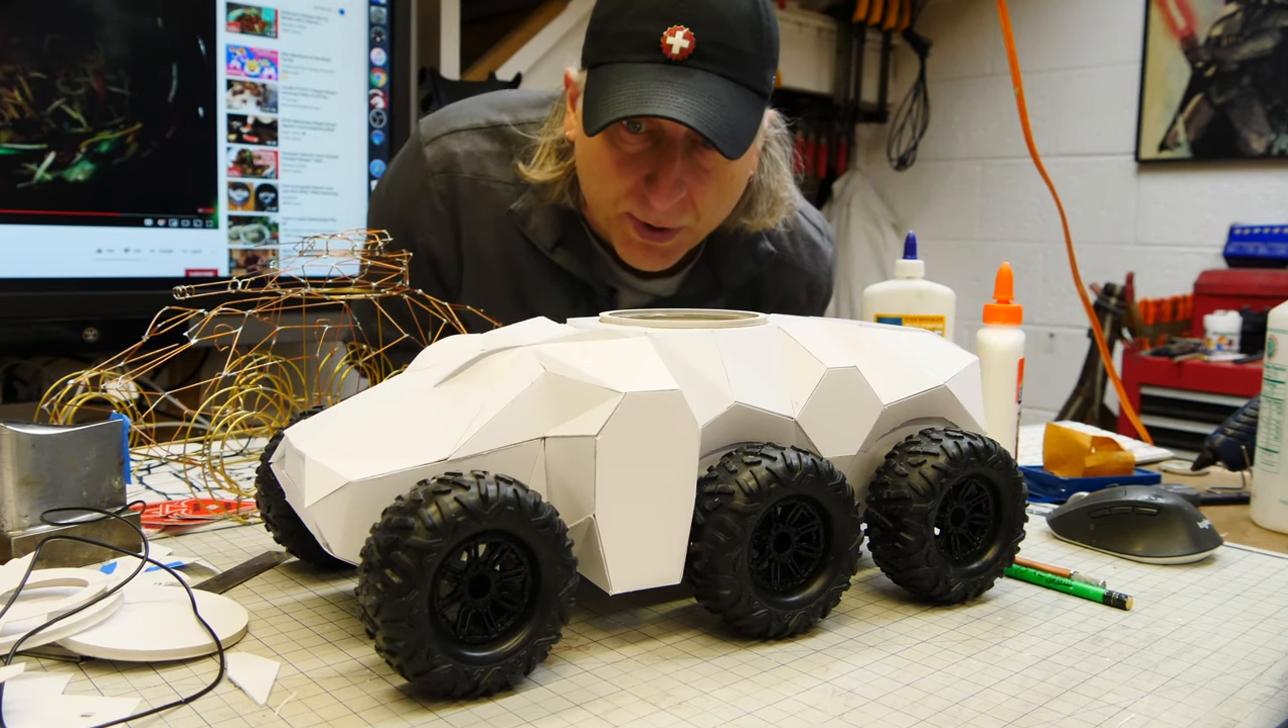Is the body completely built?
Yes.